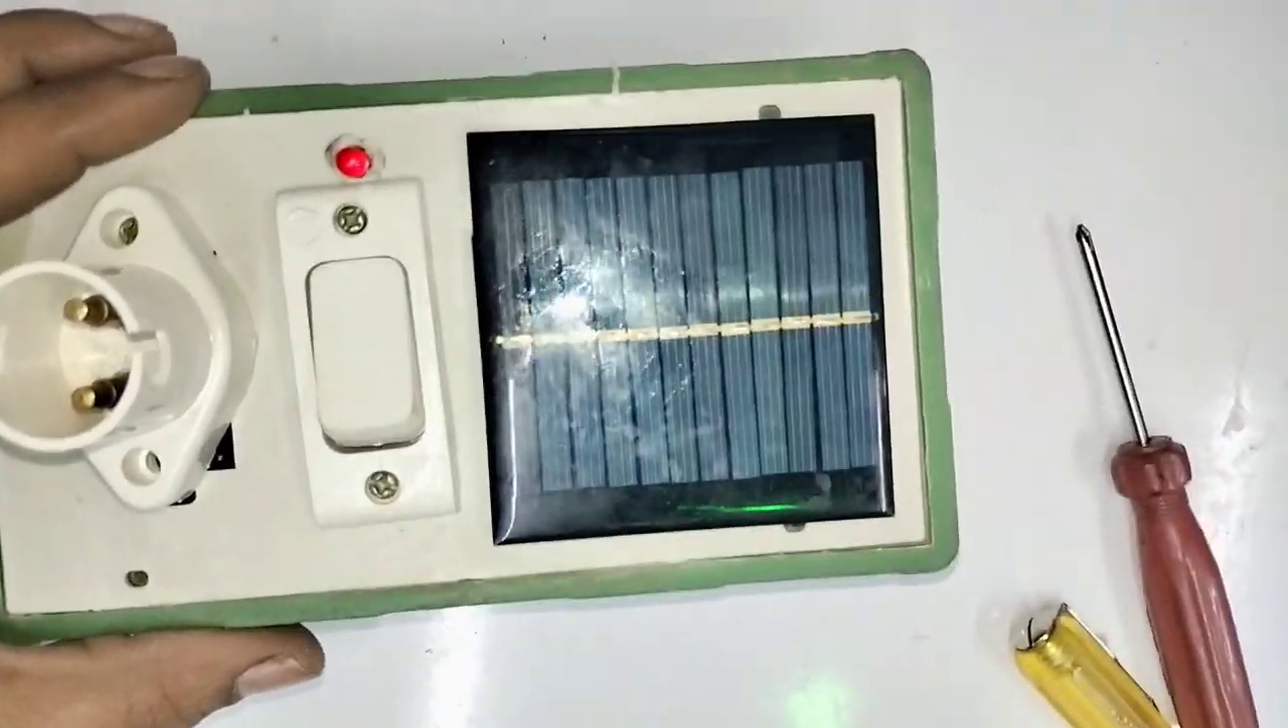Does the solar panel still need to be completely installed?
No.